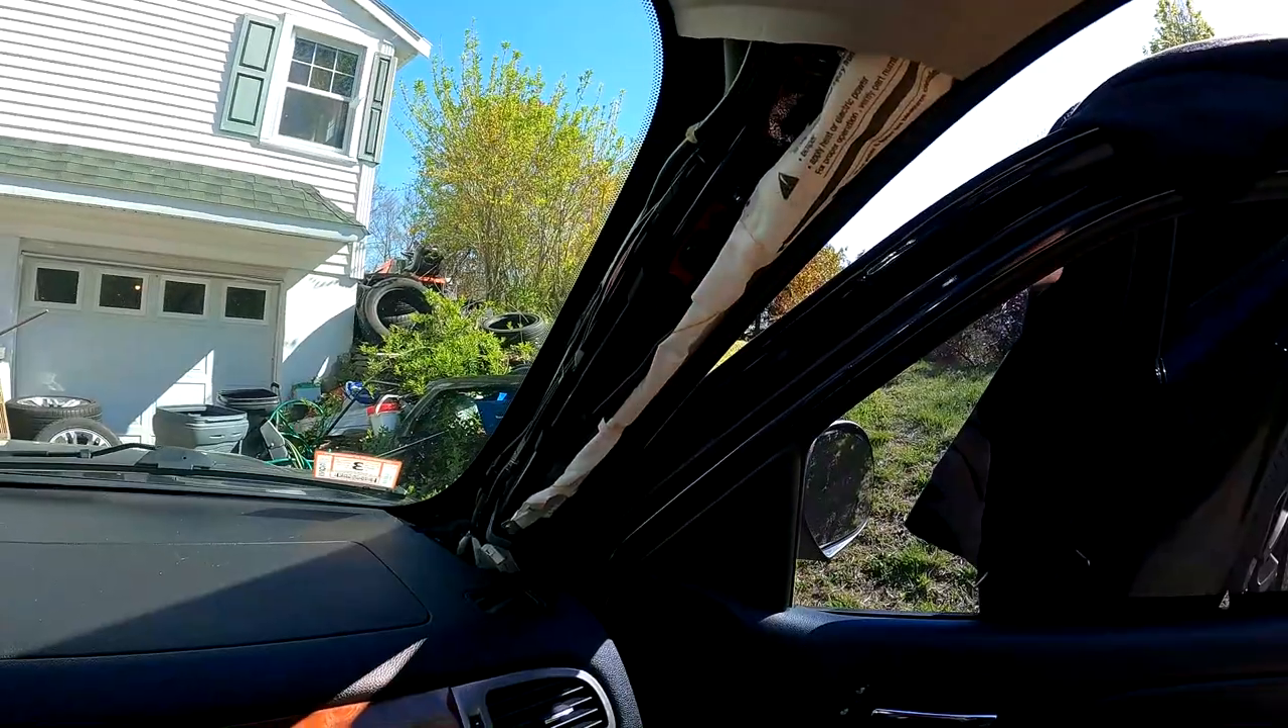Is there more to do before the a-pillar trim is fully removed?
No.